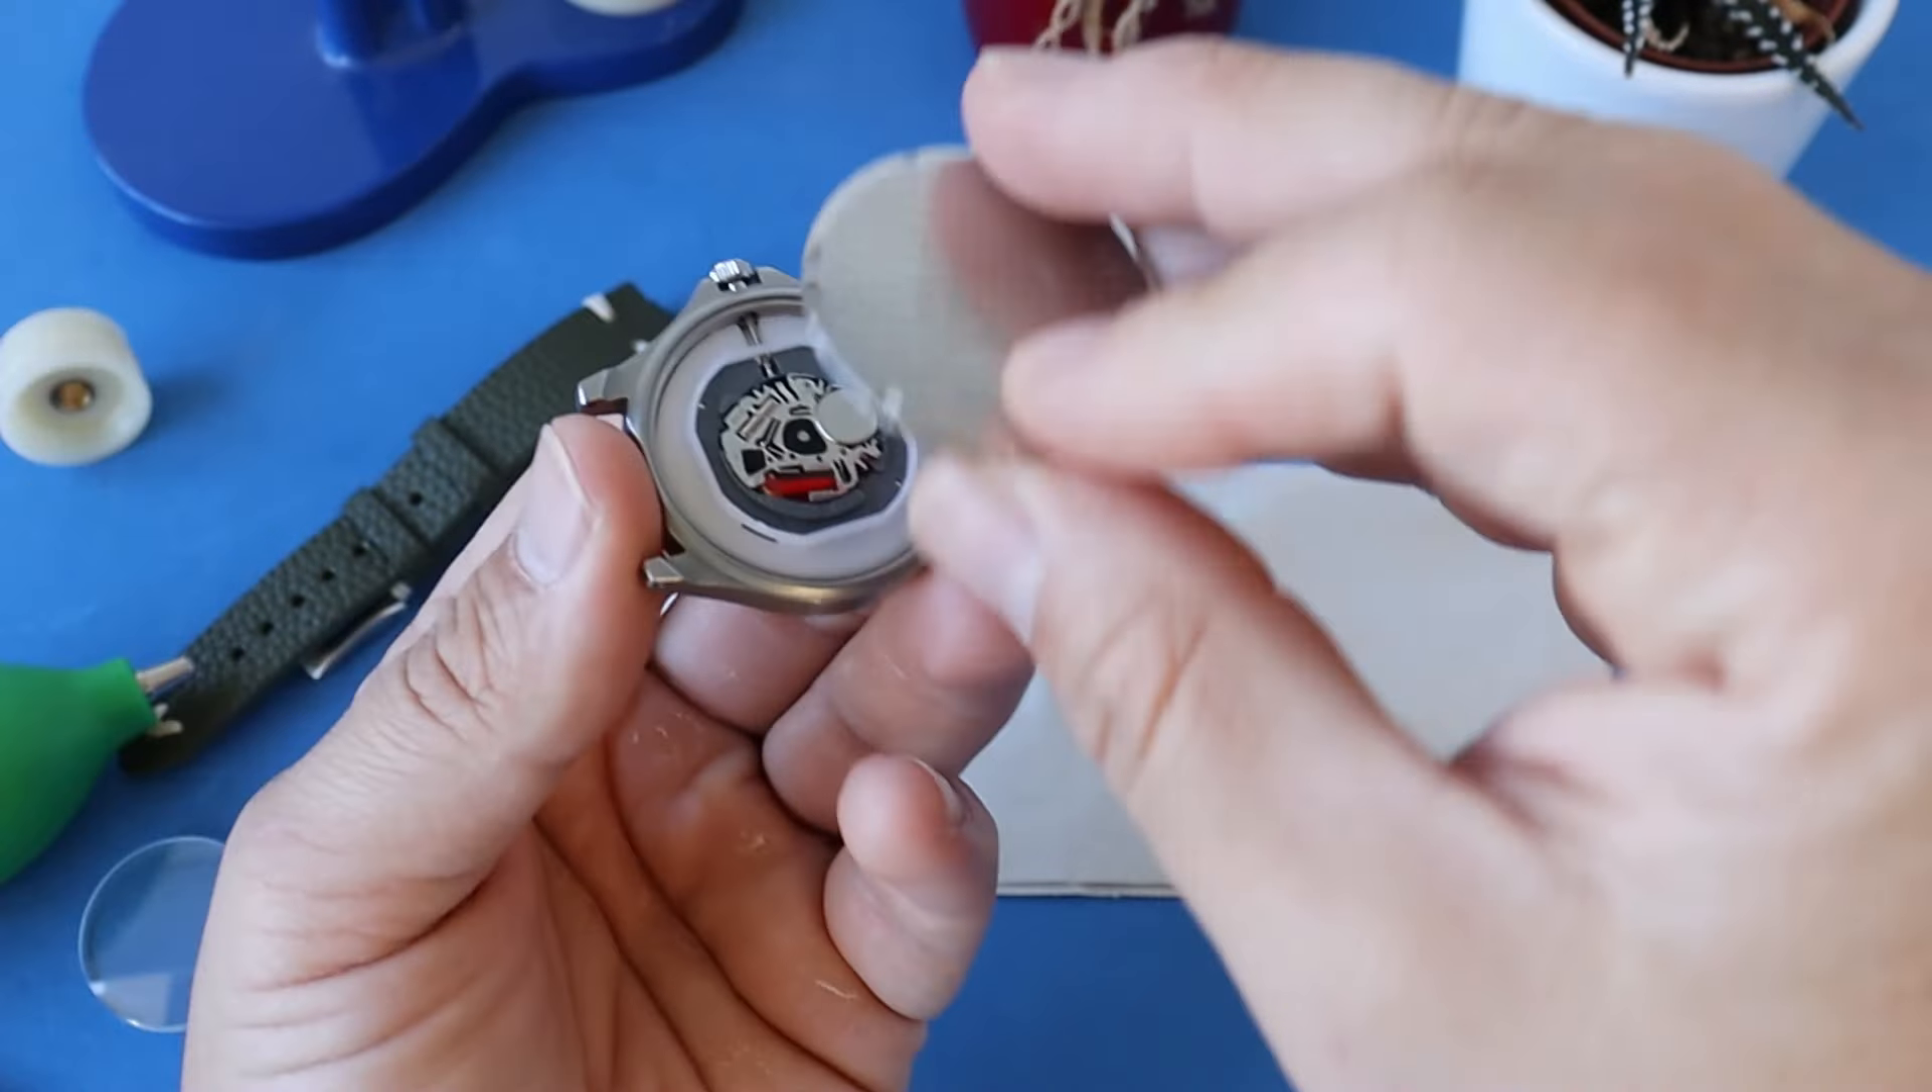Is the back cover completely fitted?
No.